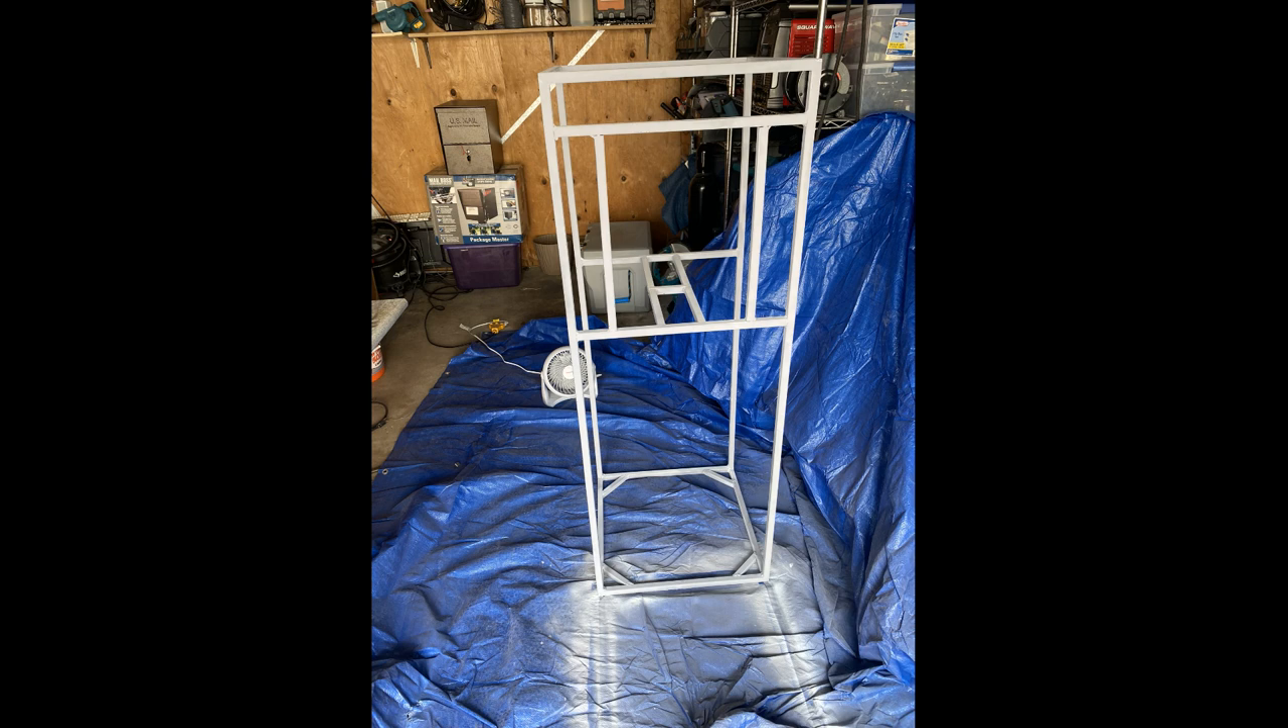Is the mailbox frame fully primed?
Yes.